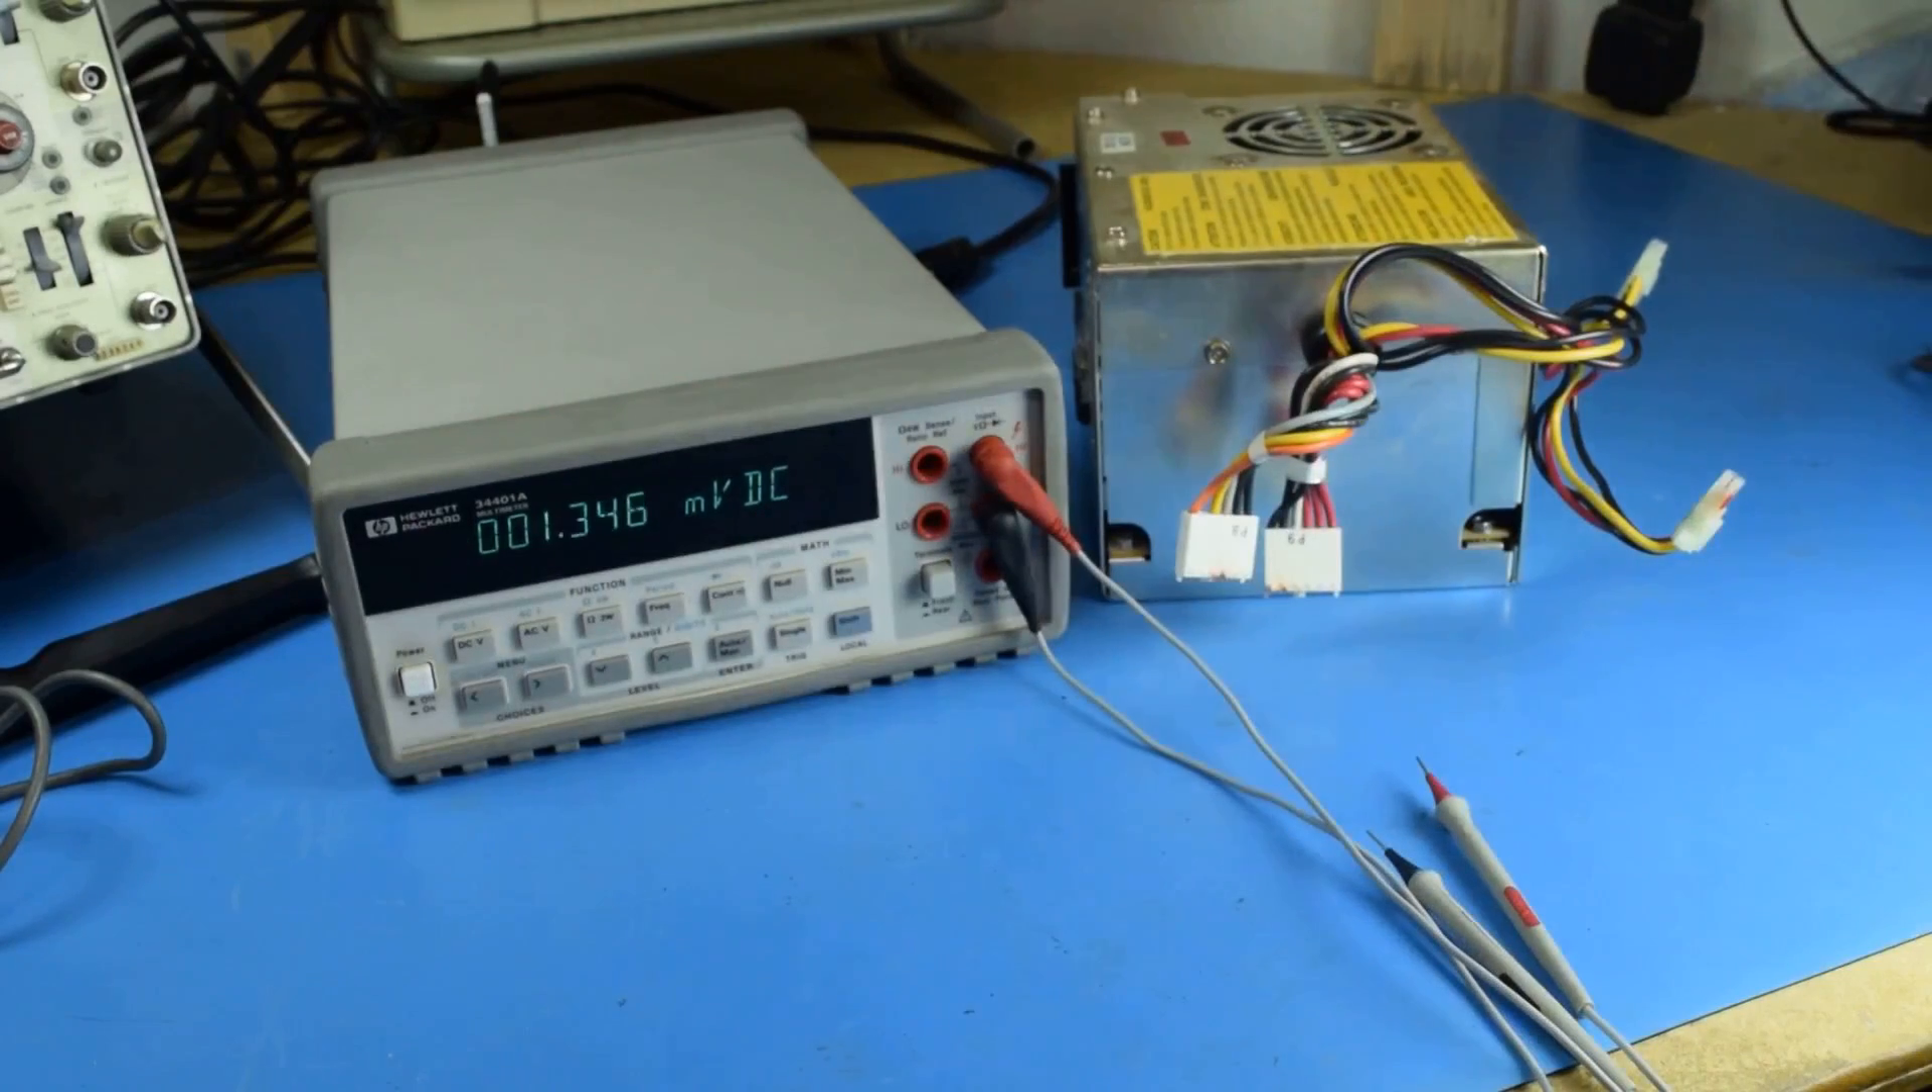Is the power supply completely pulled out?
Yes.